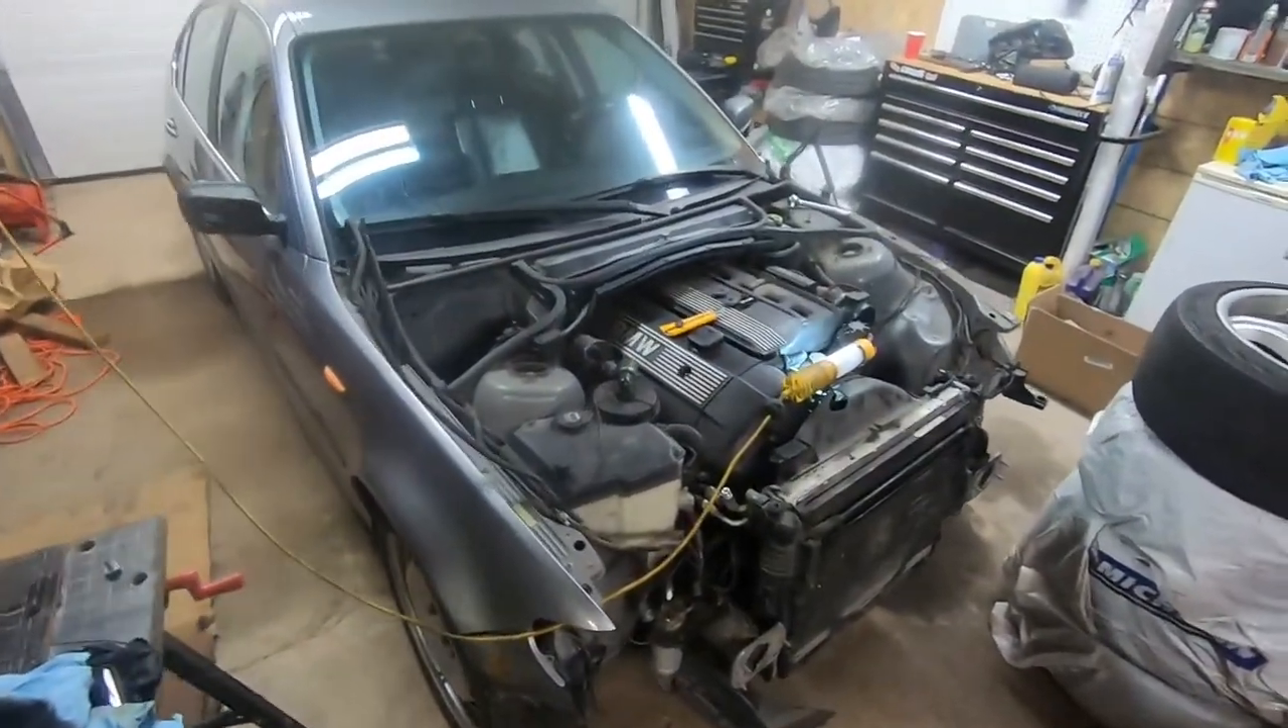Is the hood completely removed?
Yes.